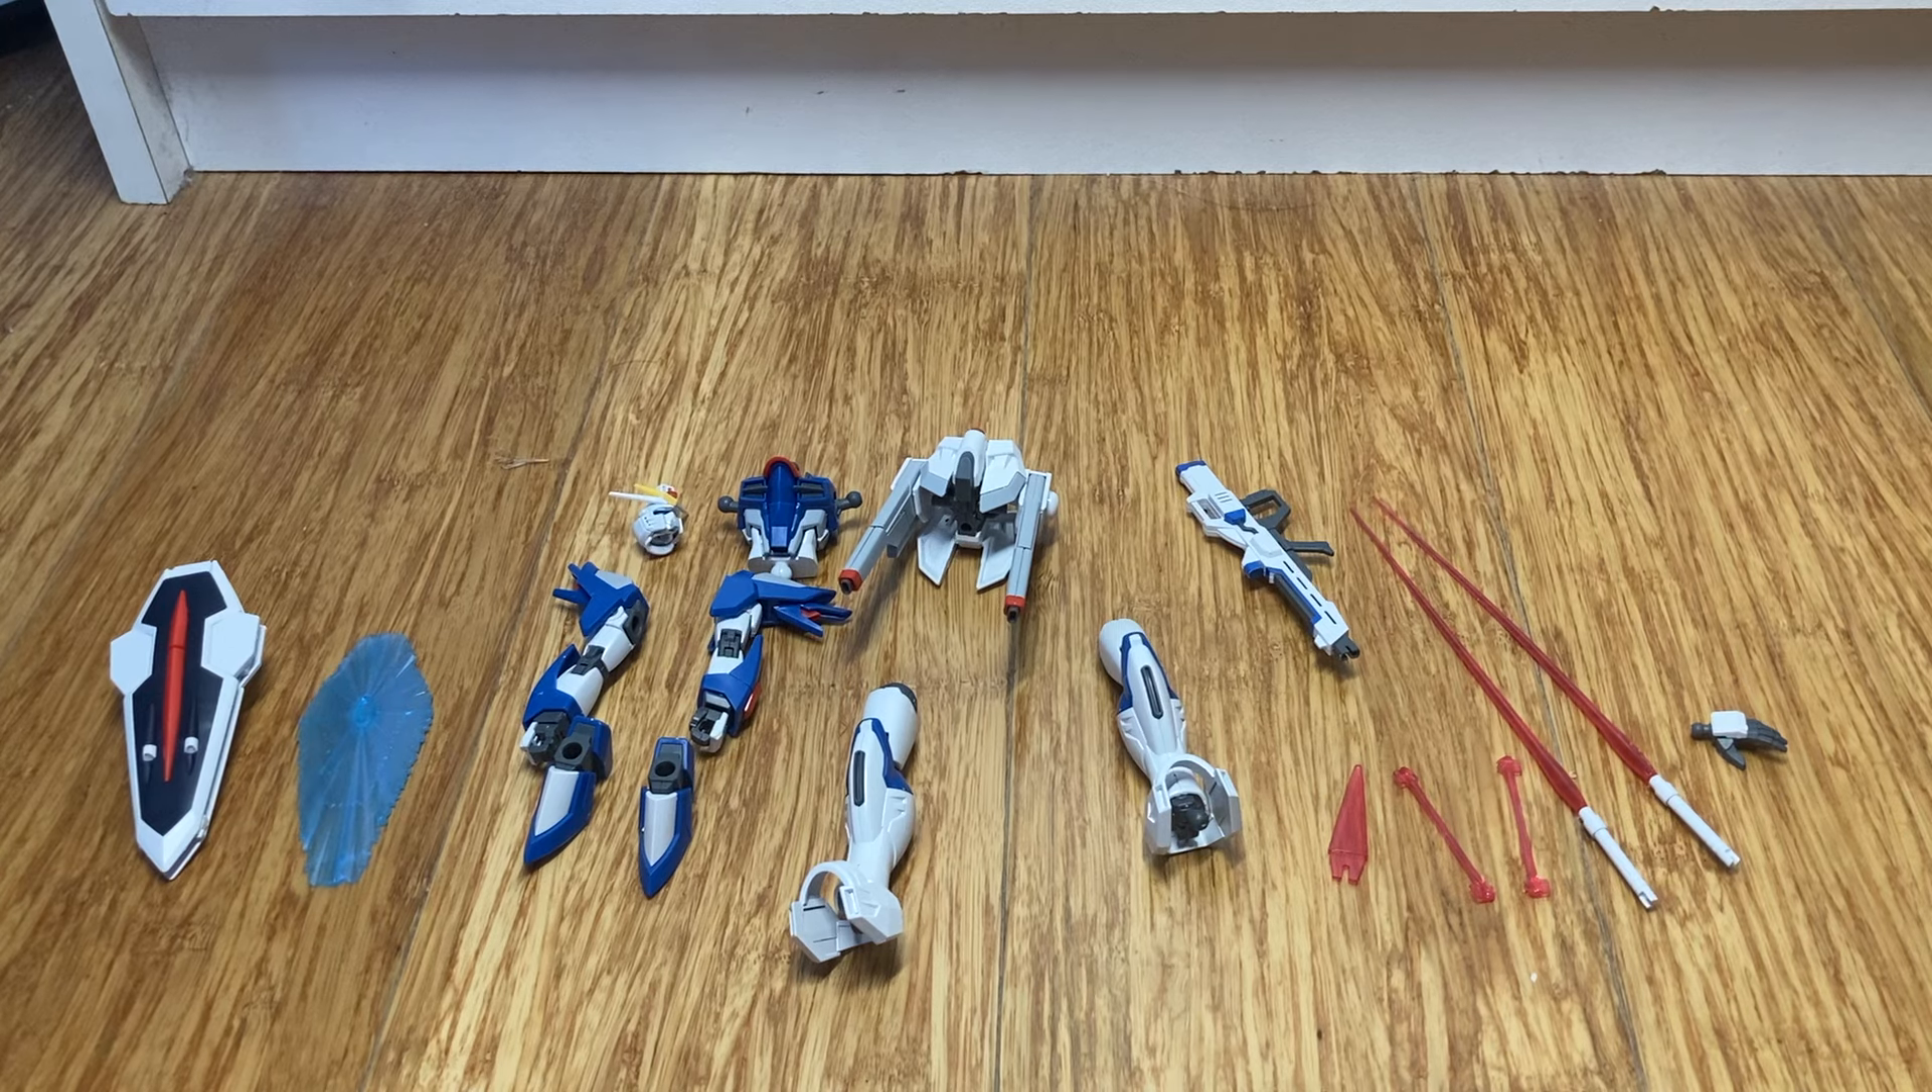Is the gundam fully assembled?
No.